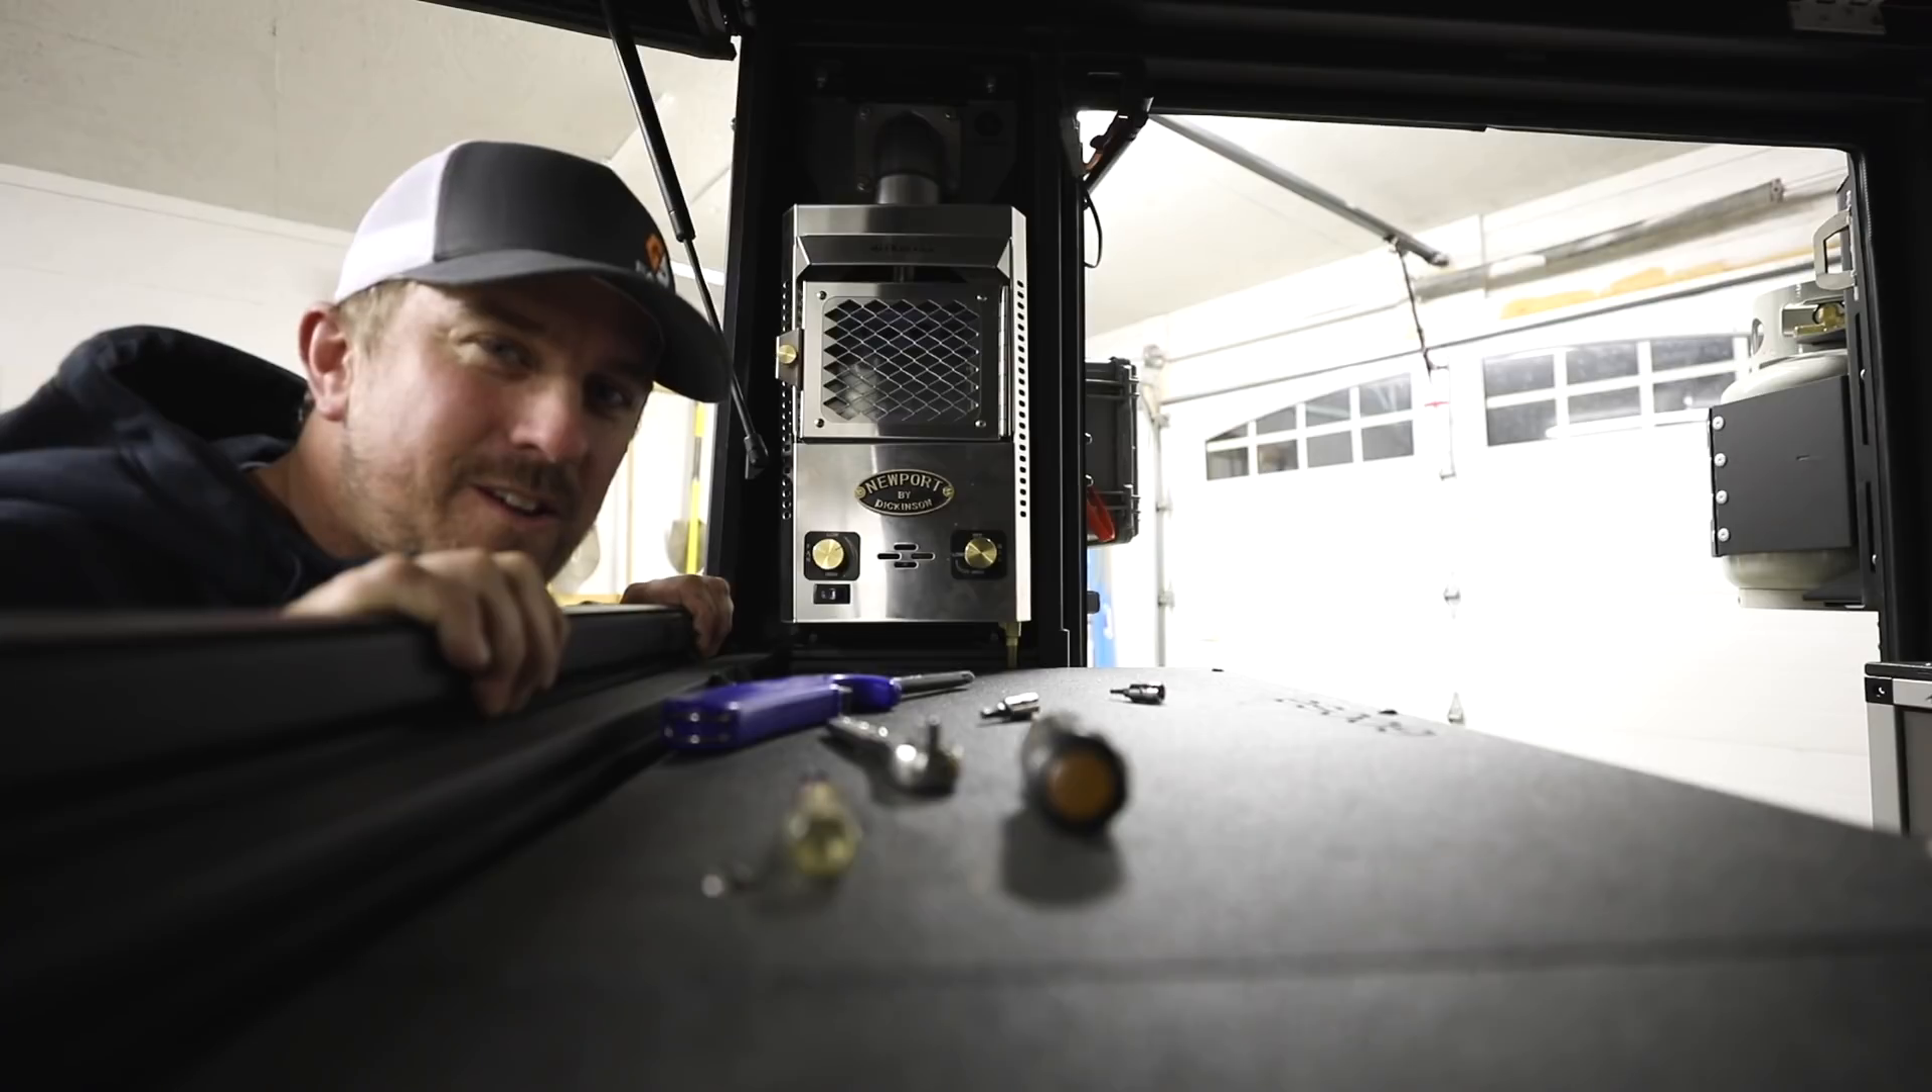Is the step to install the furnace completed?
Yes.